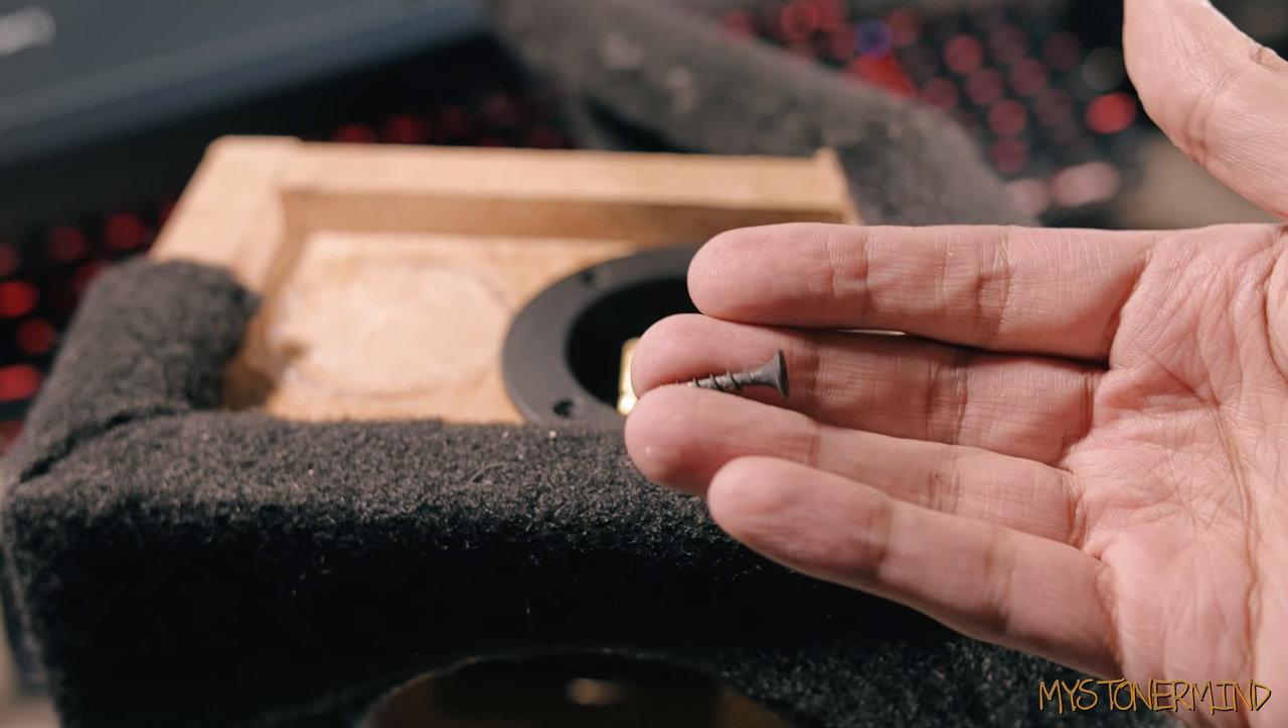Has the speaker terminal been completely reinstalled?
No.